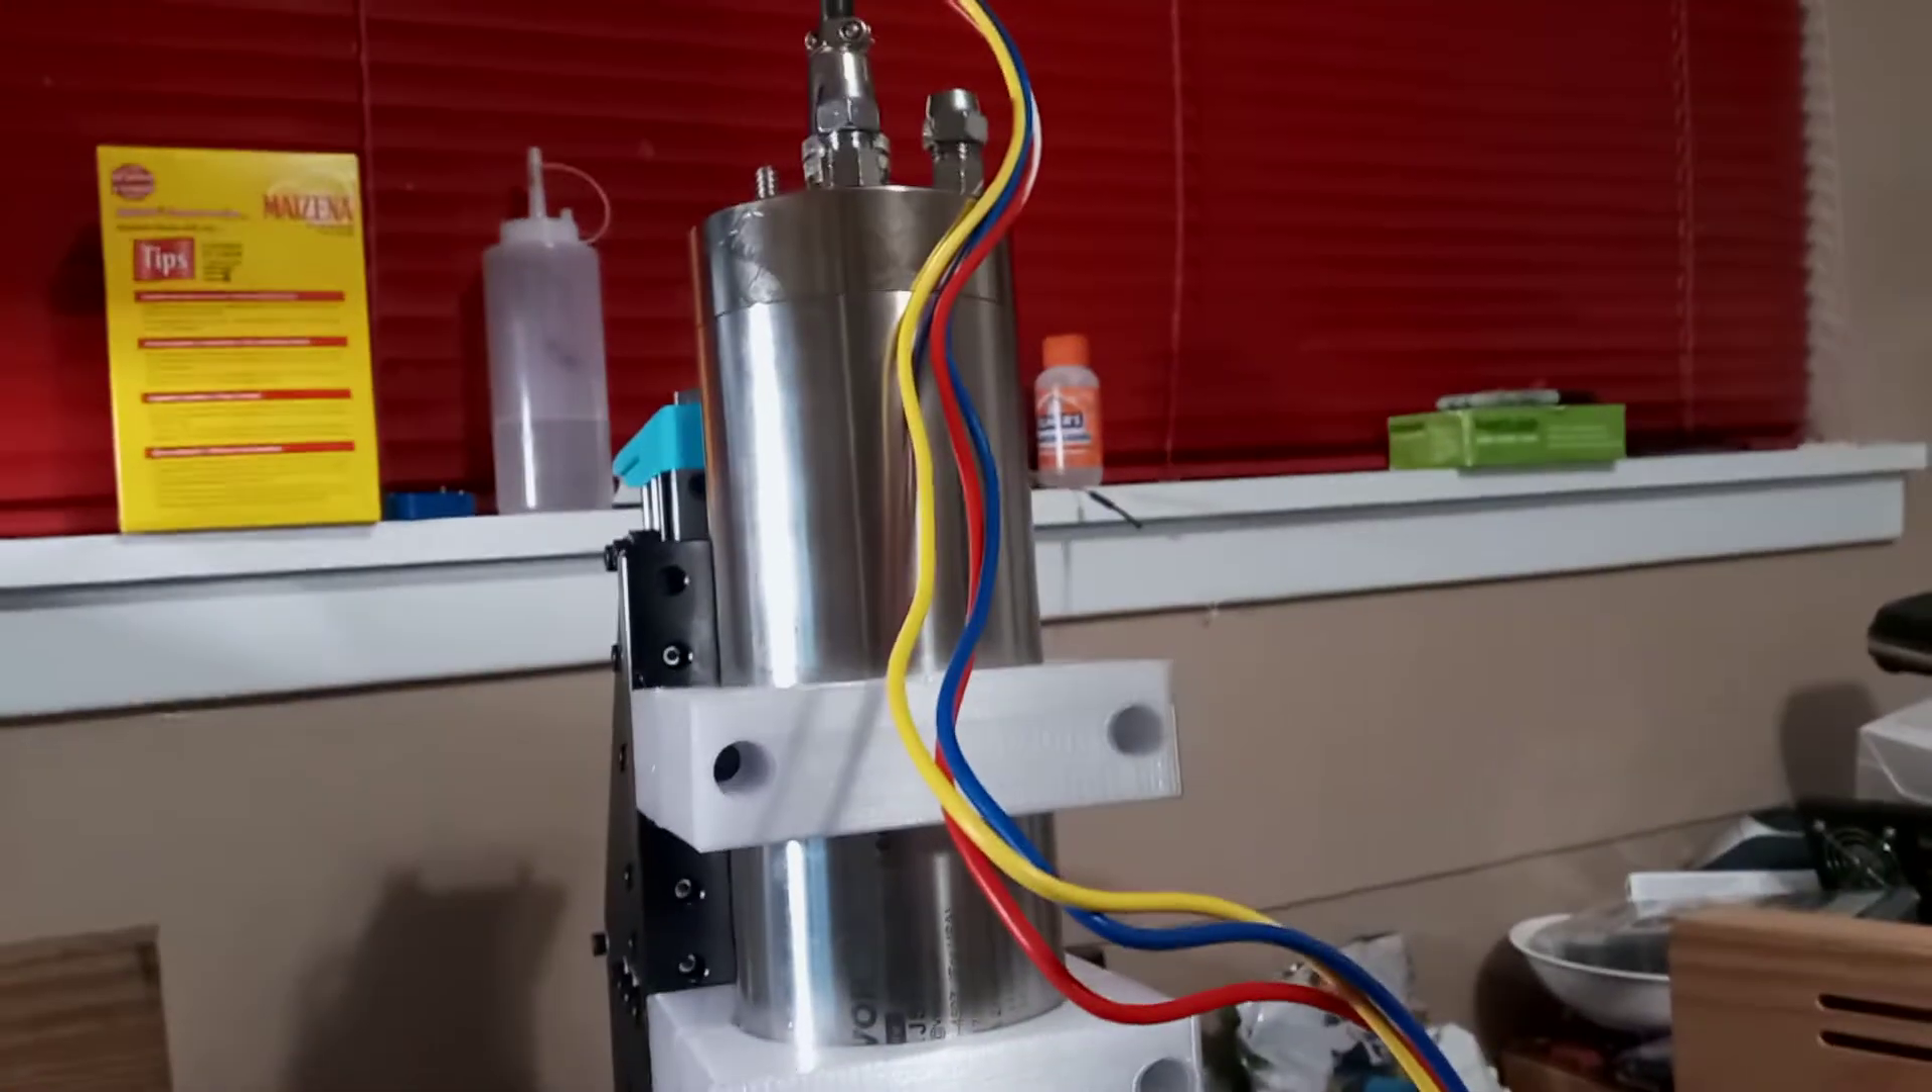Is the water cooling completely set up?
No.